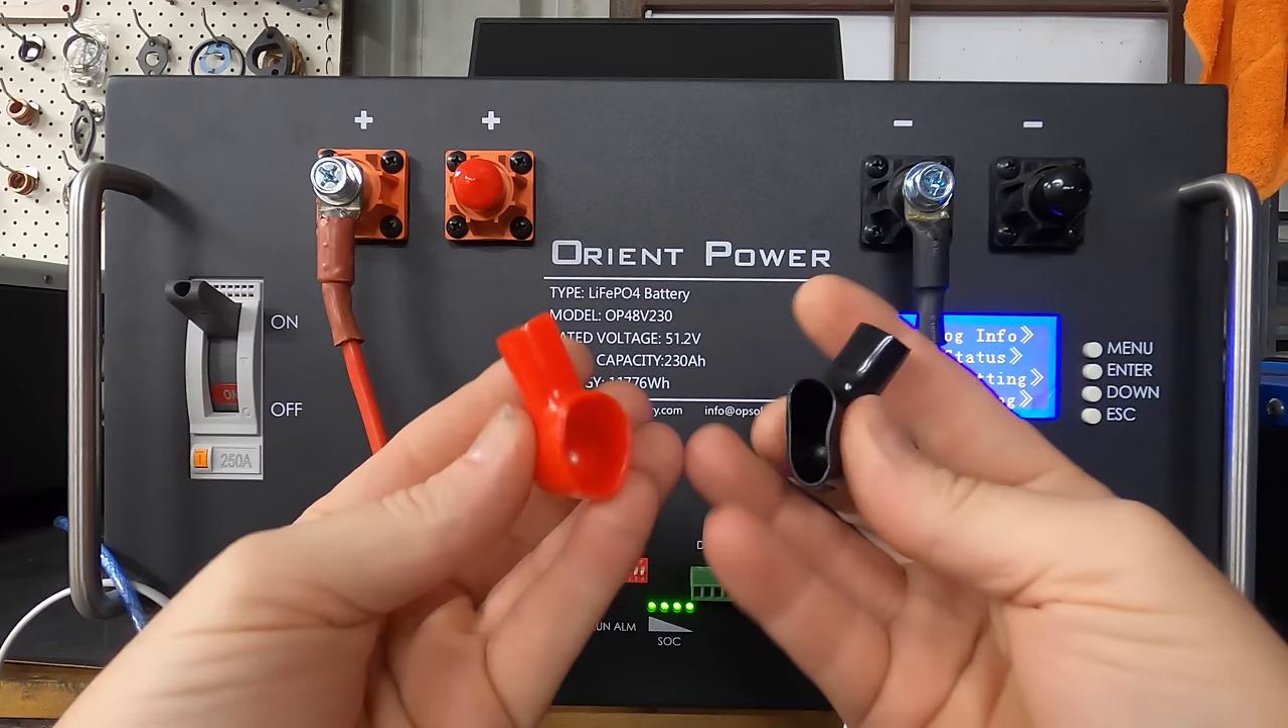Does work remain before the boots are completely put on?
Yes.